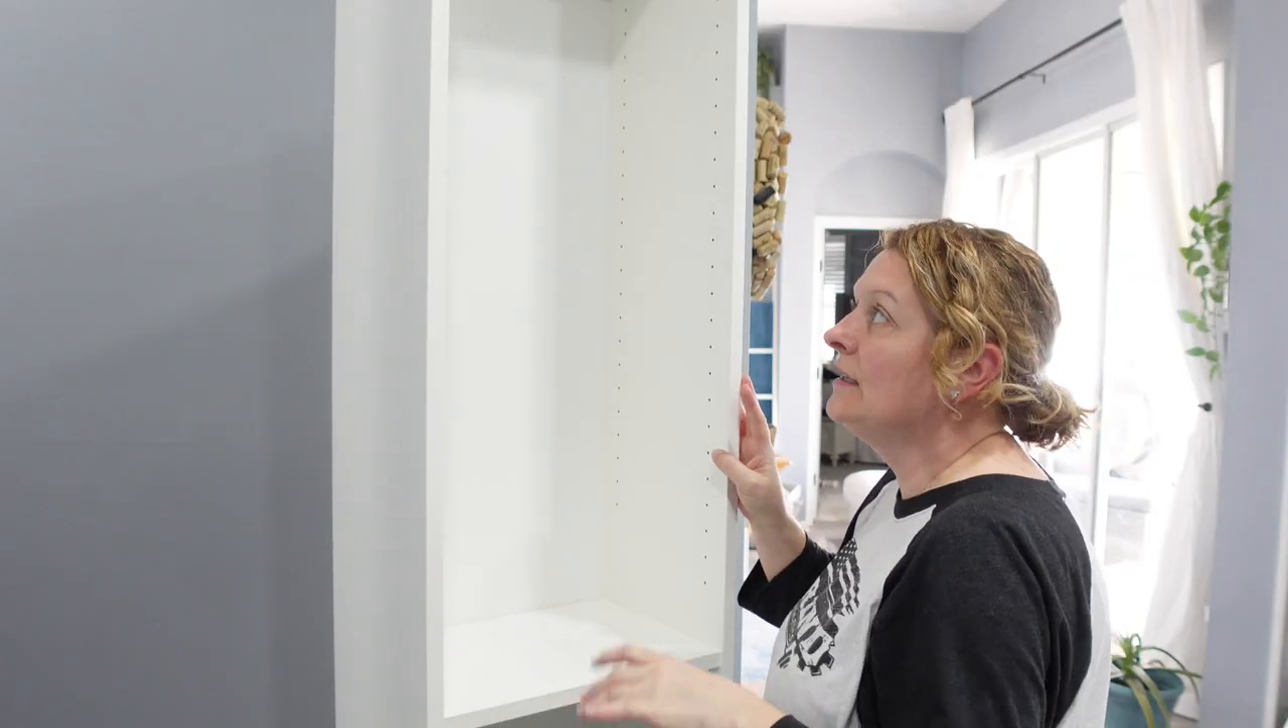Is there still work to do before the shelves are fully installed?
Yes.